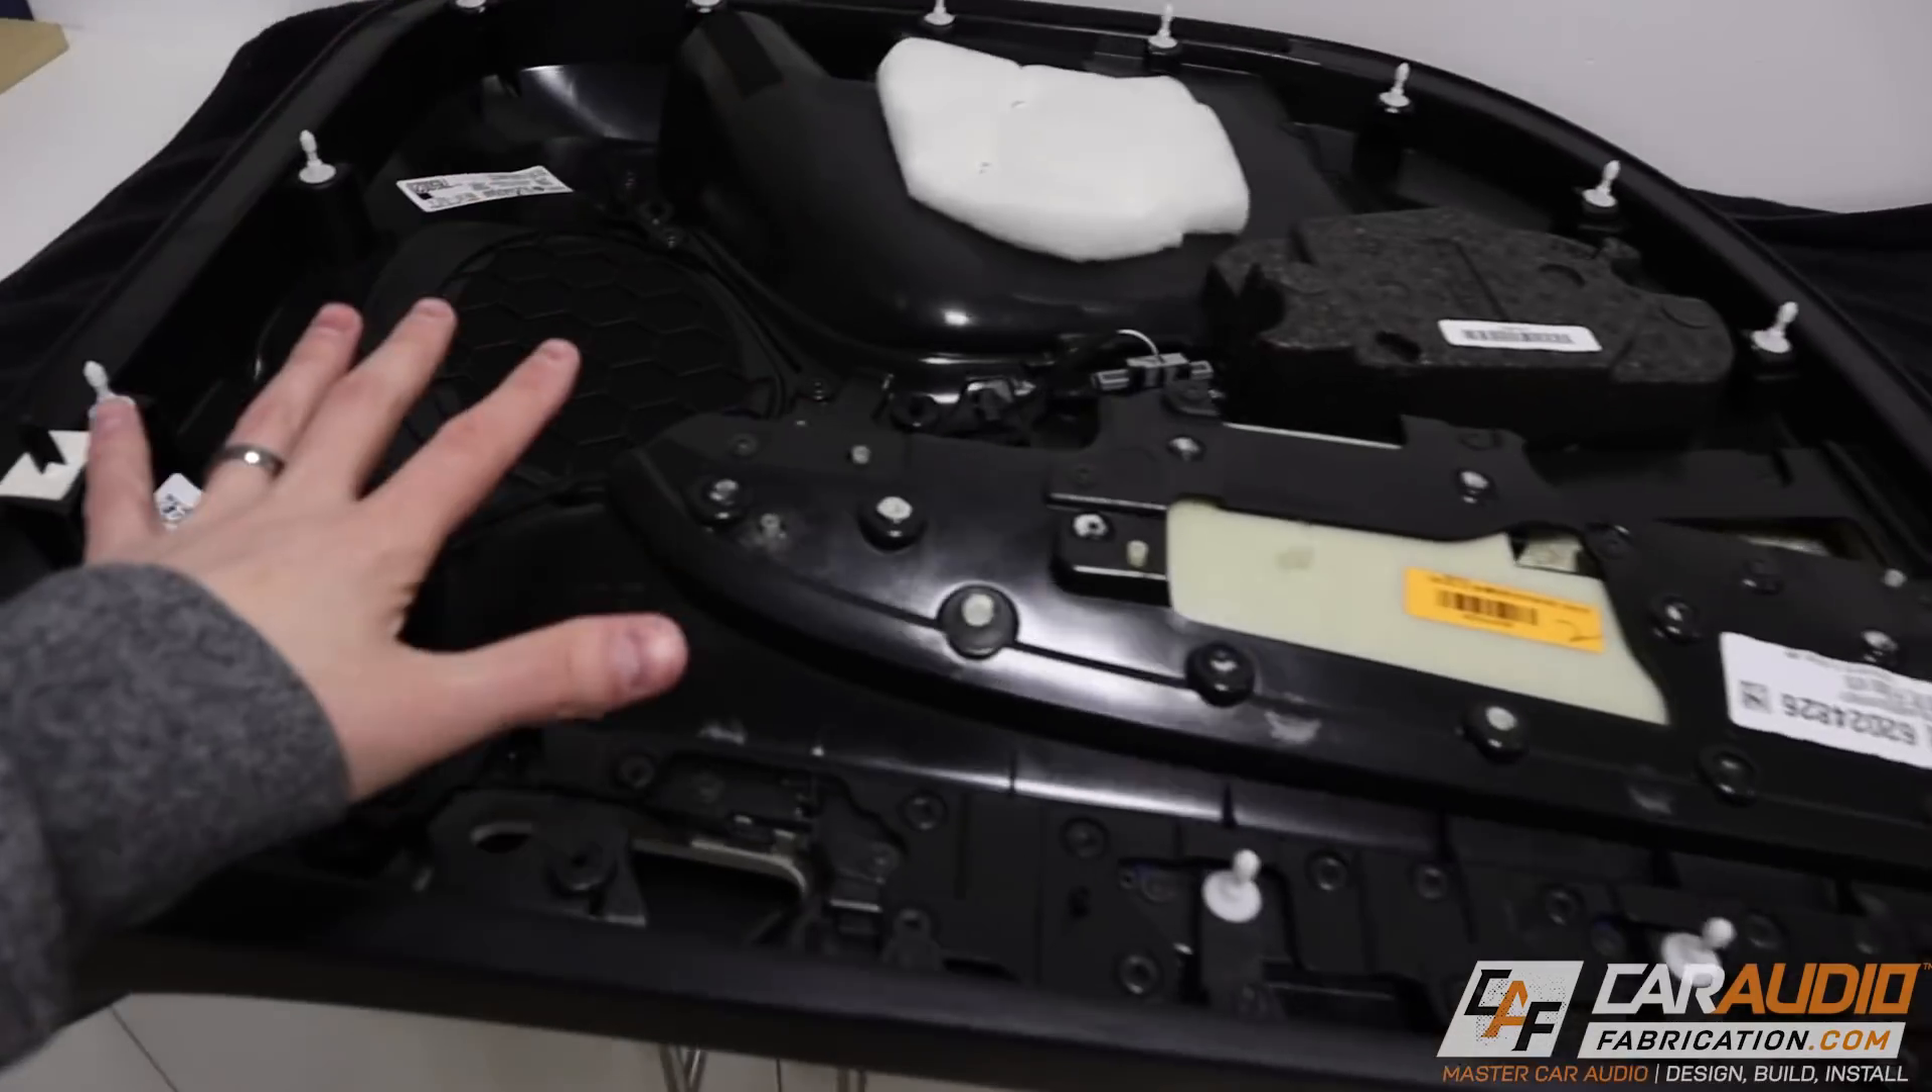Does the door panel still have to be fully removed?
No.